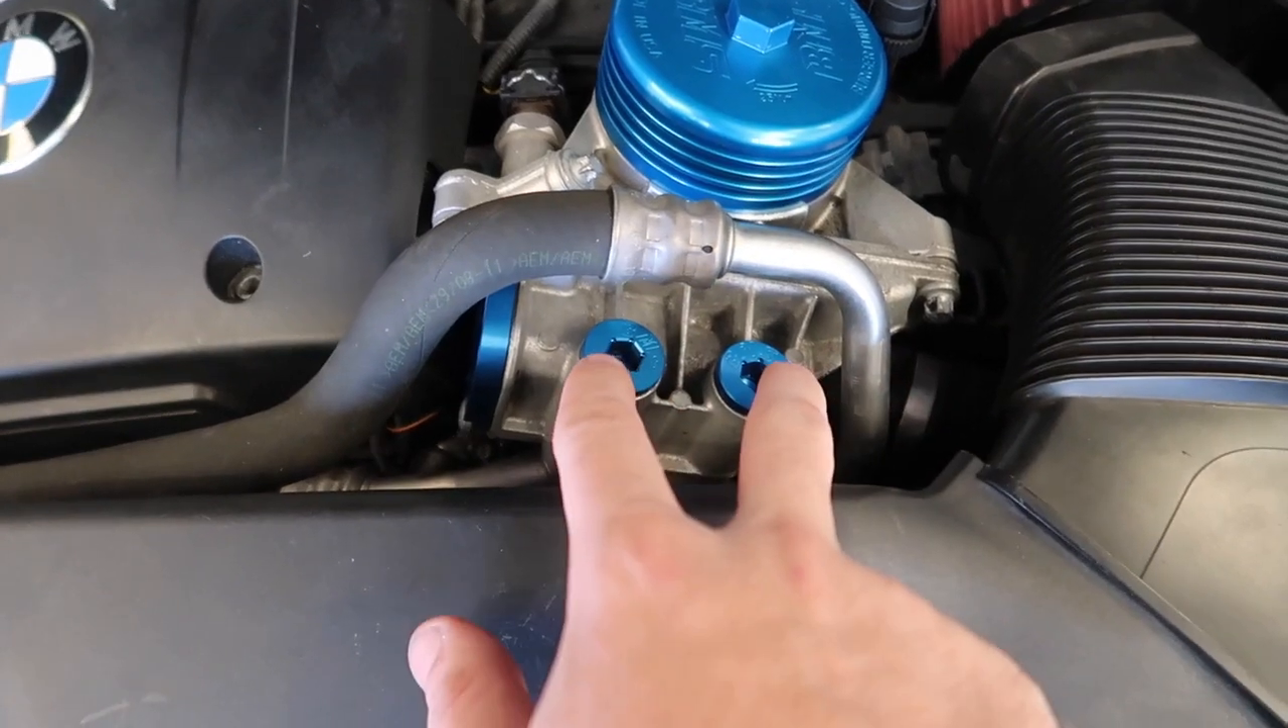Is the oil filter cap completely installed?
Yes.